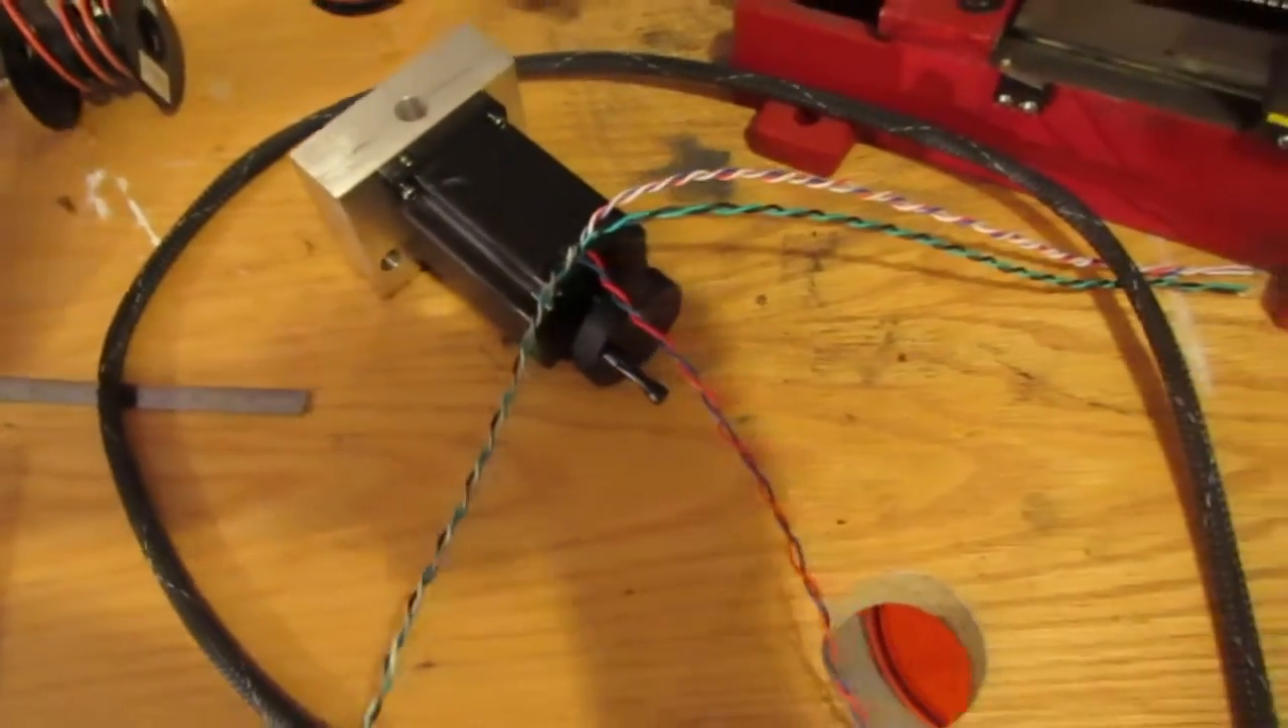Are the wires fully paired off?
Yes.